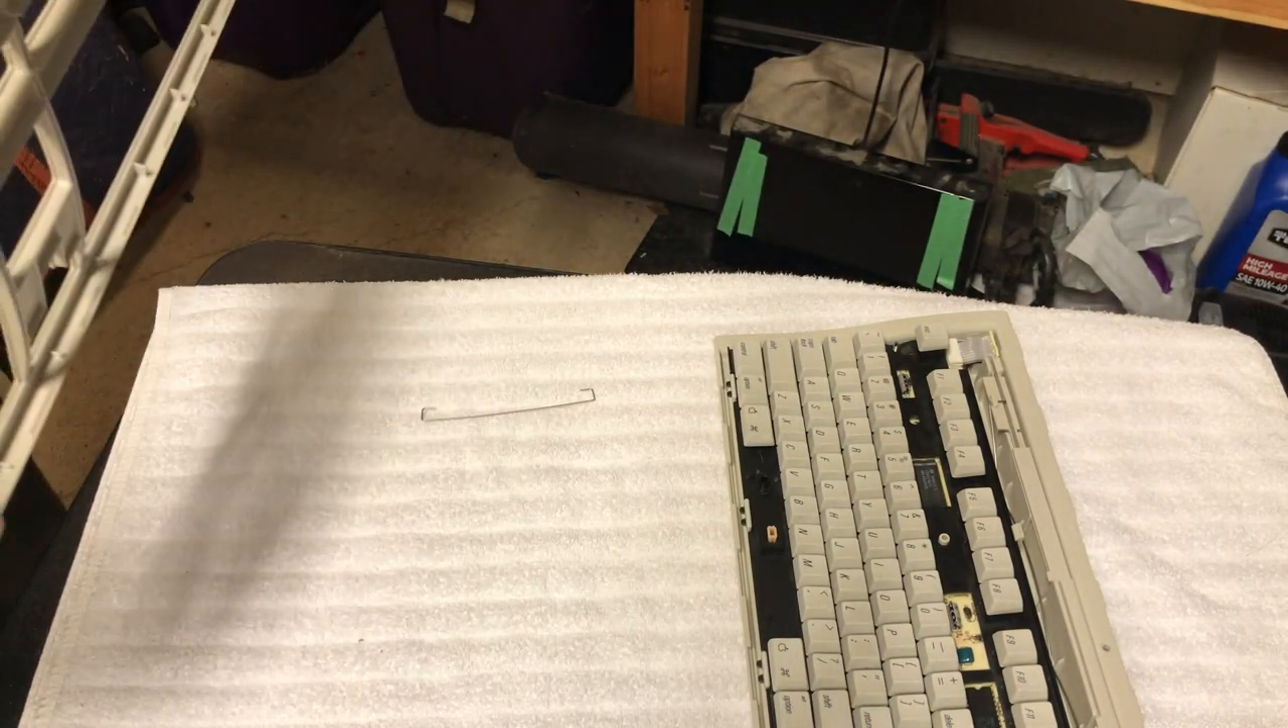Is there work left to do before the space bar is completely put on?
Yes.